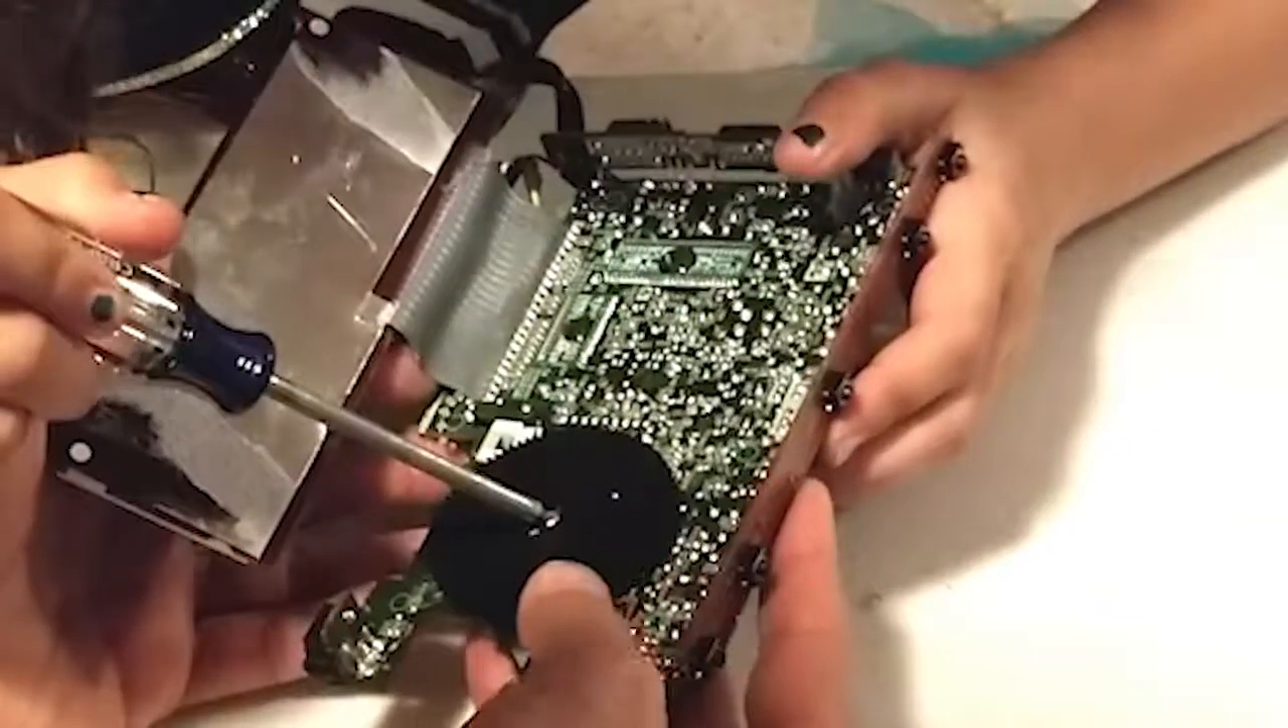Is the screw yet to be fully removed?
Yes.